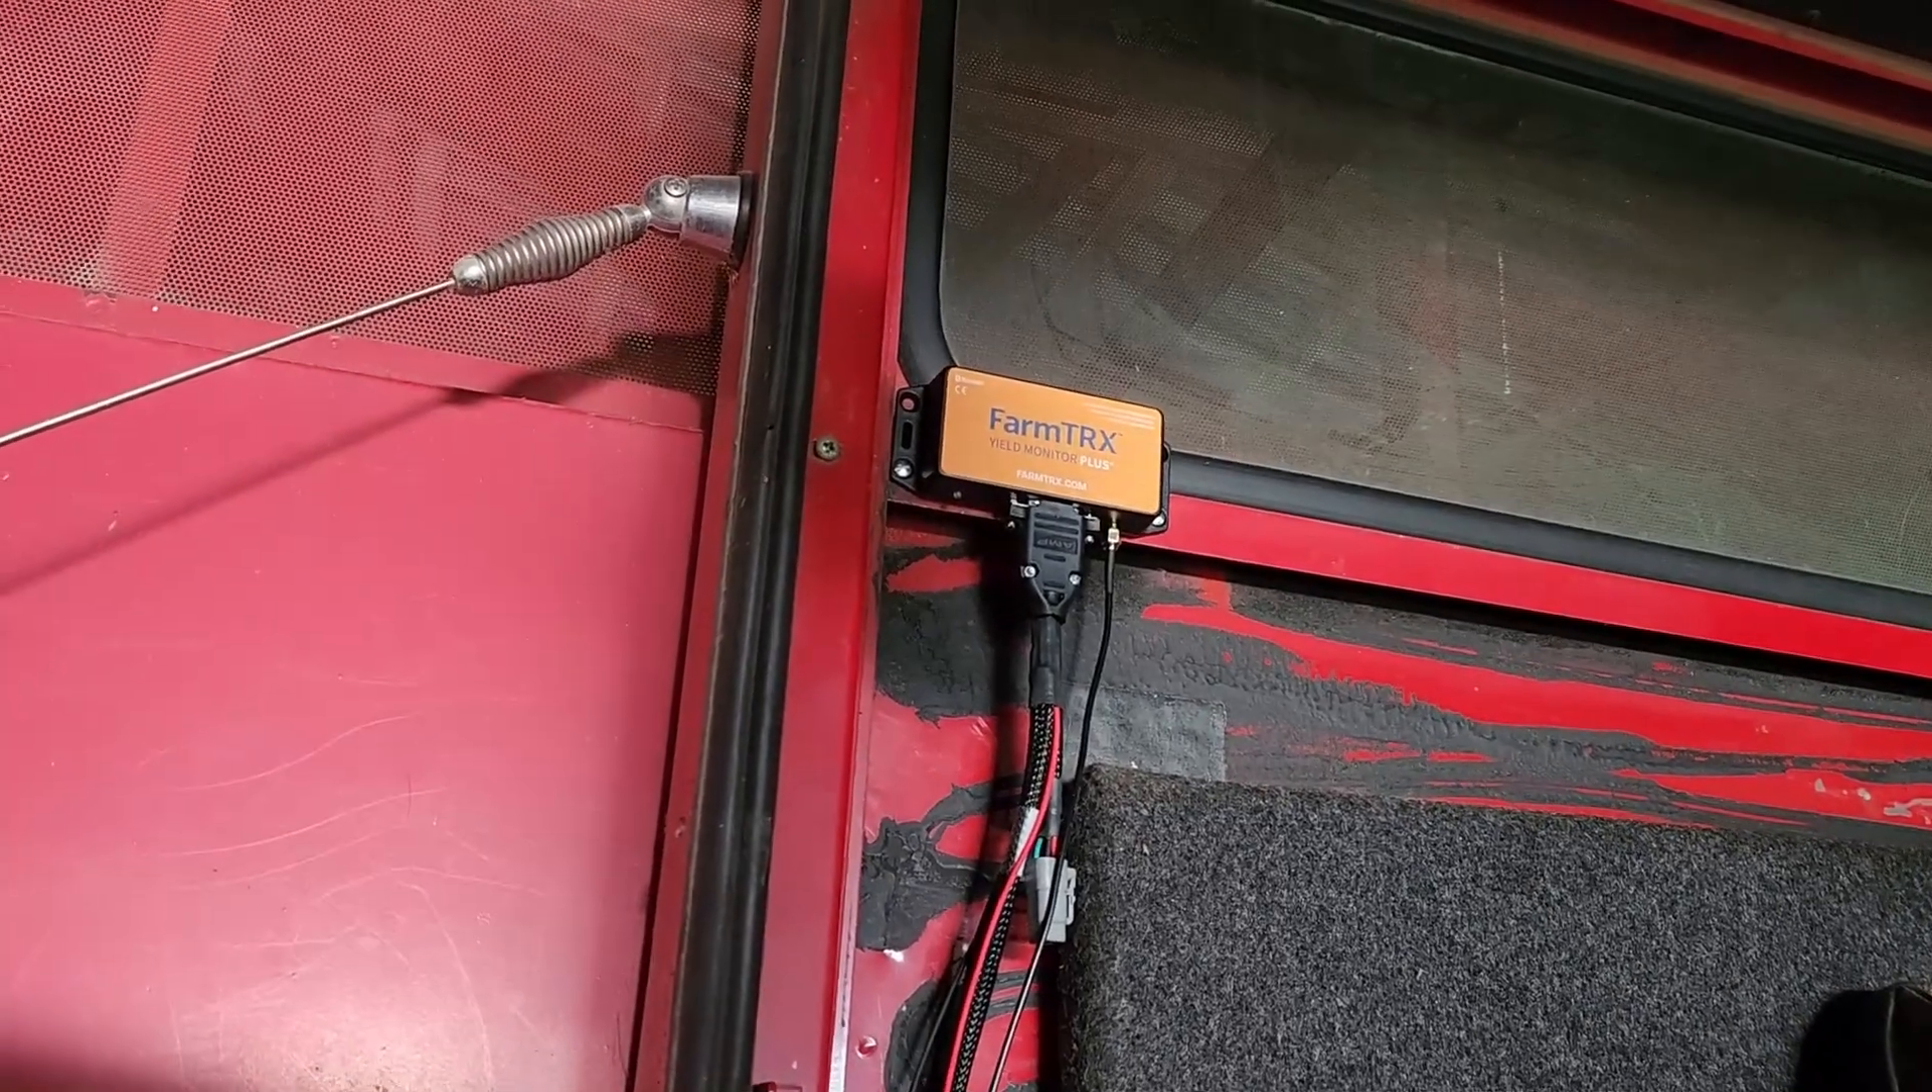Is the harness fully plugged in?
Yes.